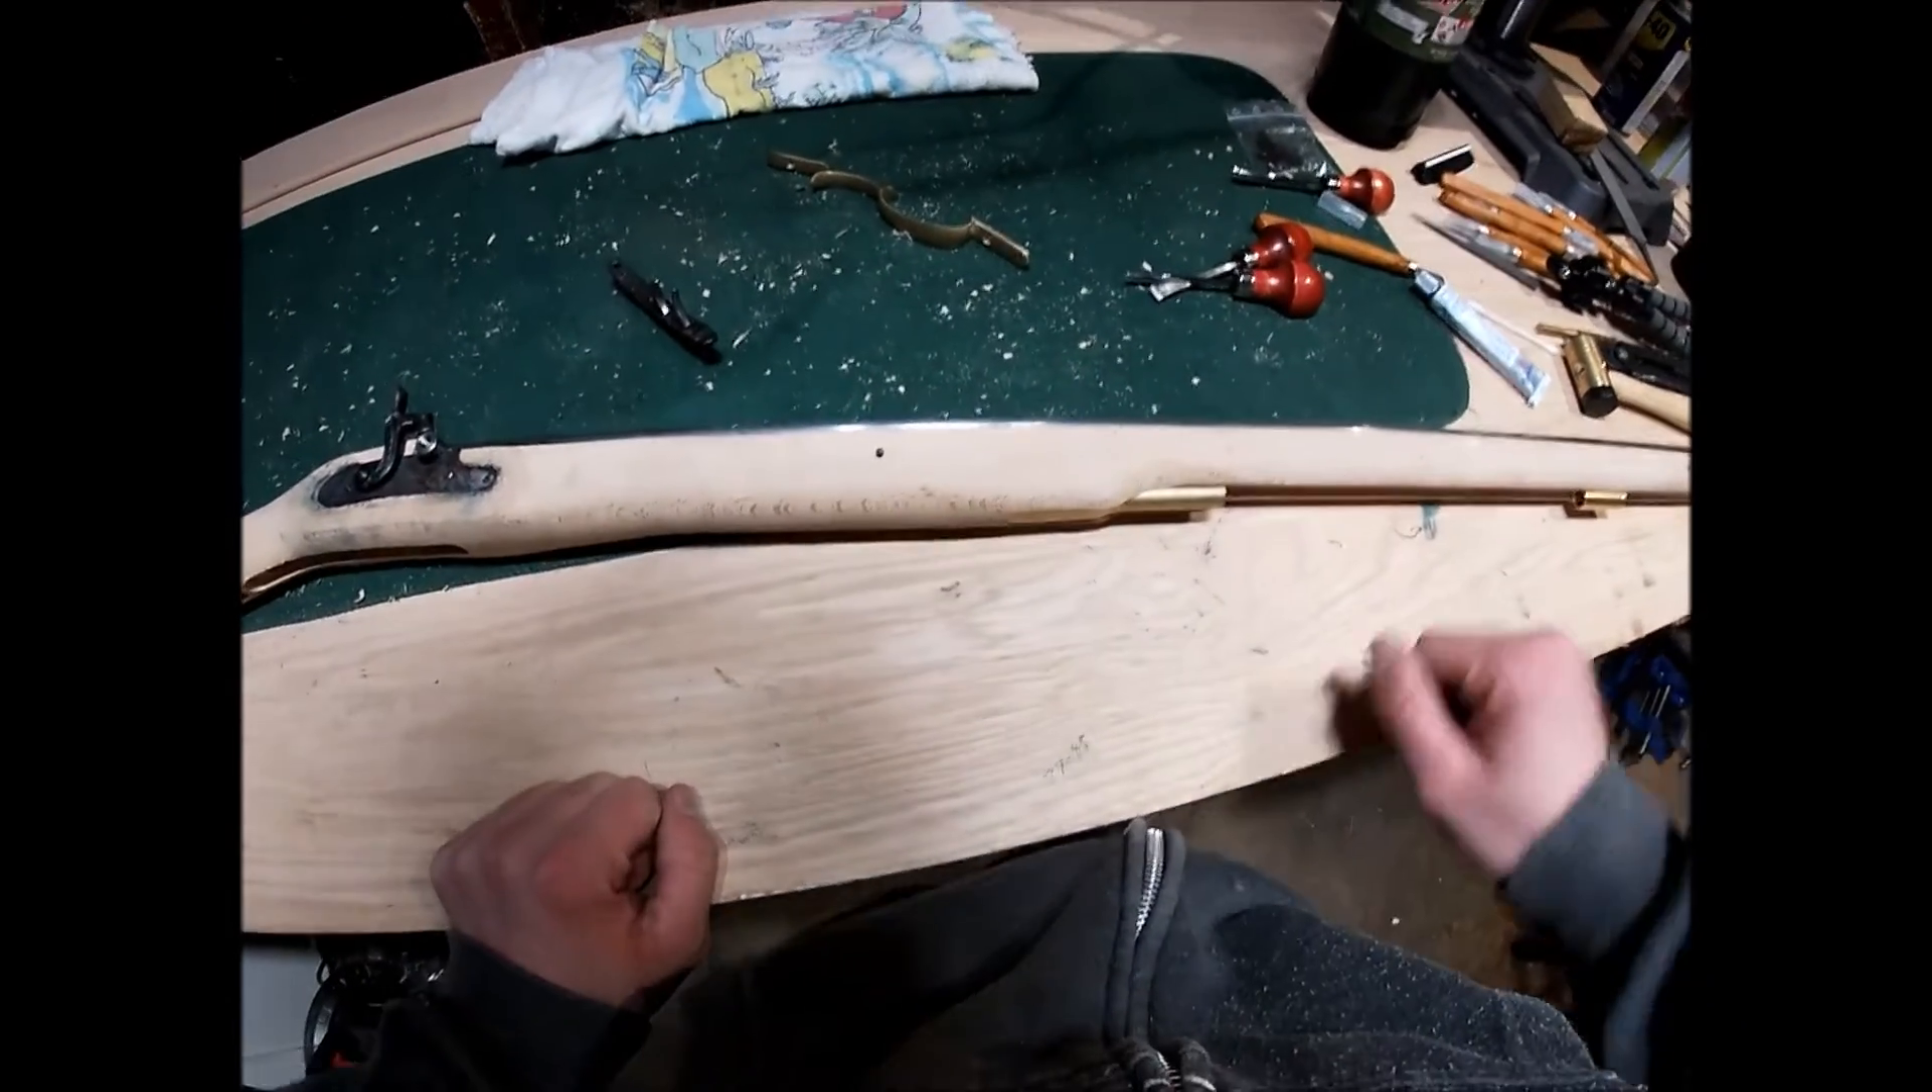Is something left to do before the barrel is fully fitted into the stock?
No.